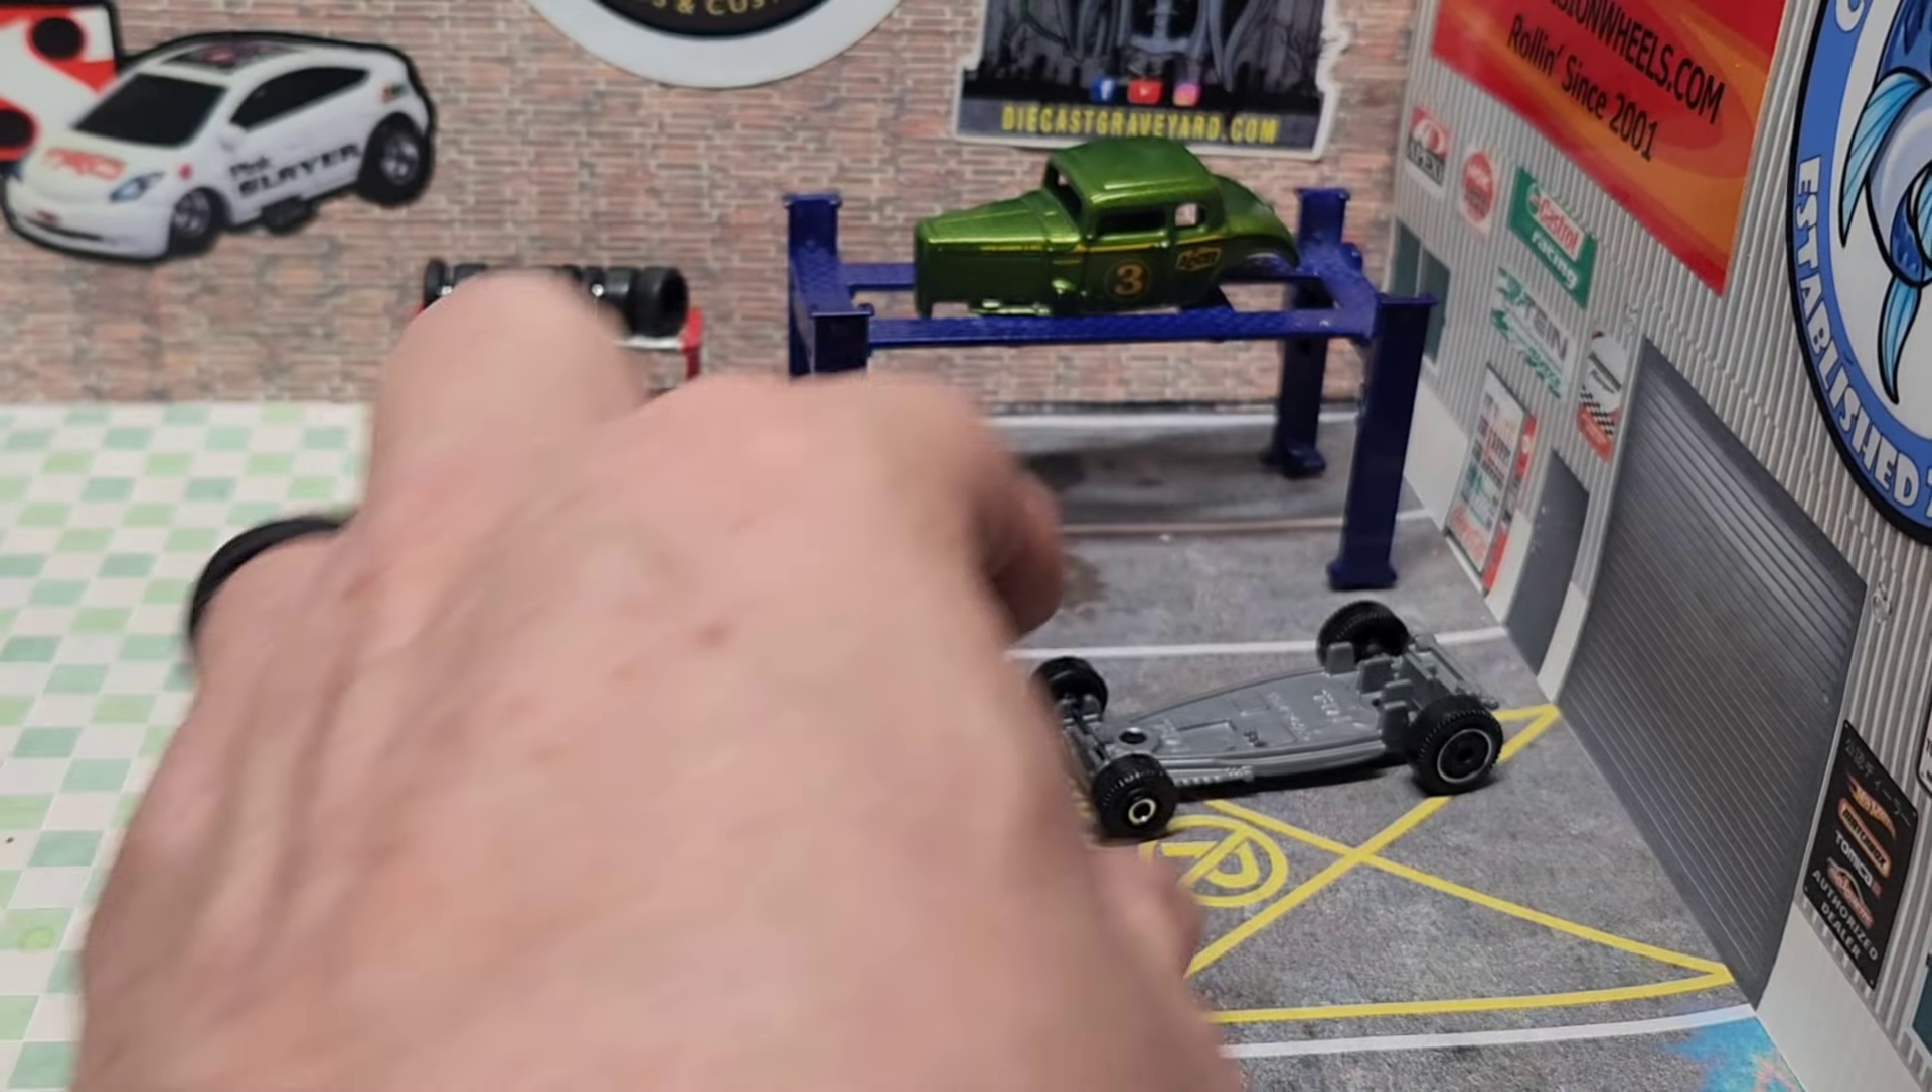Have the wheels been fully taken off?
No.